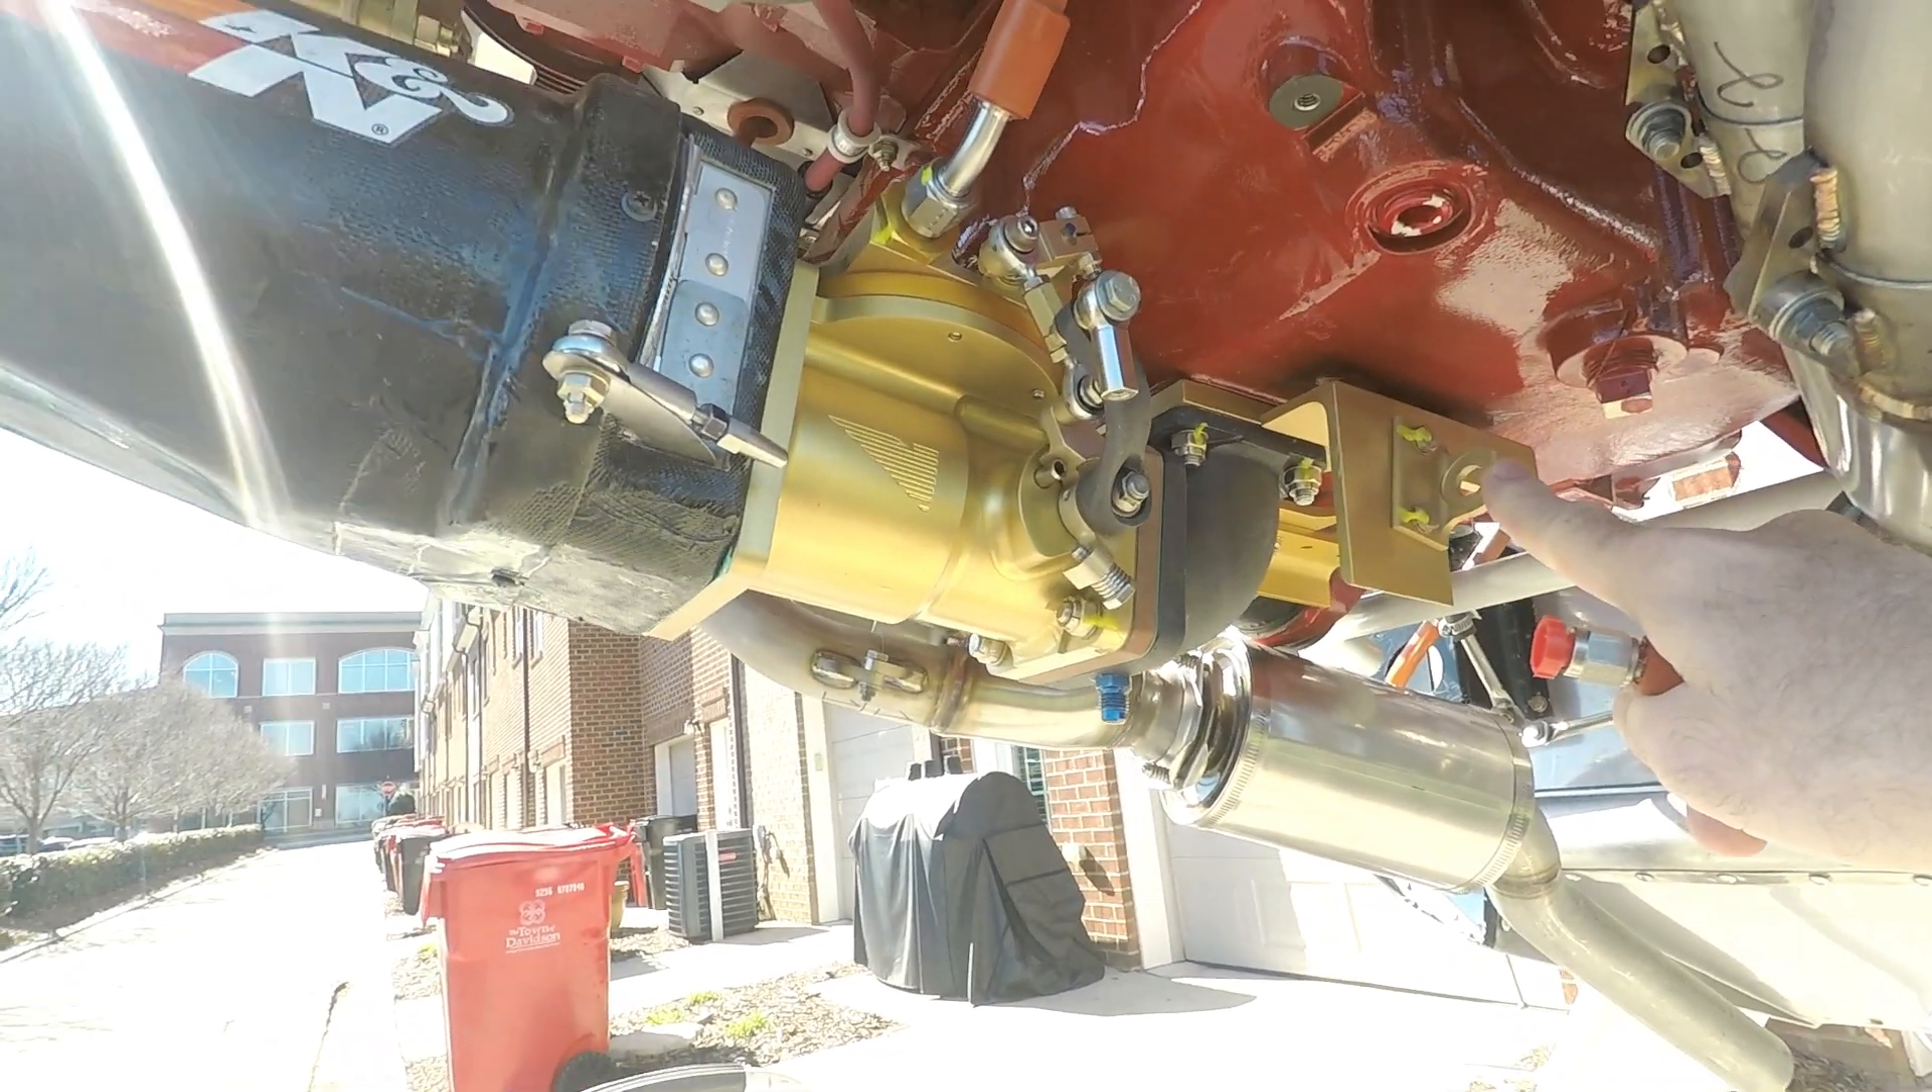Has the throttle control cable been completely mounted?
No.